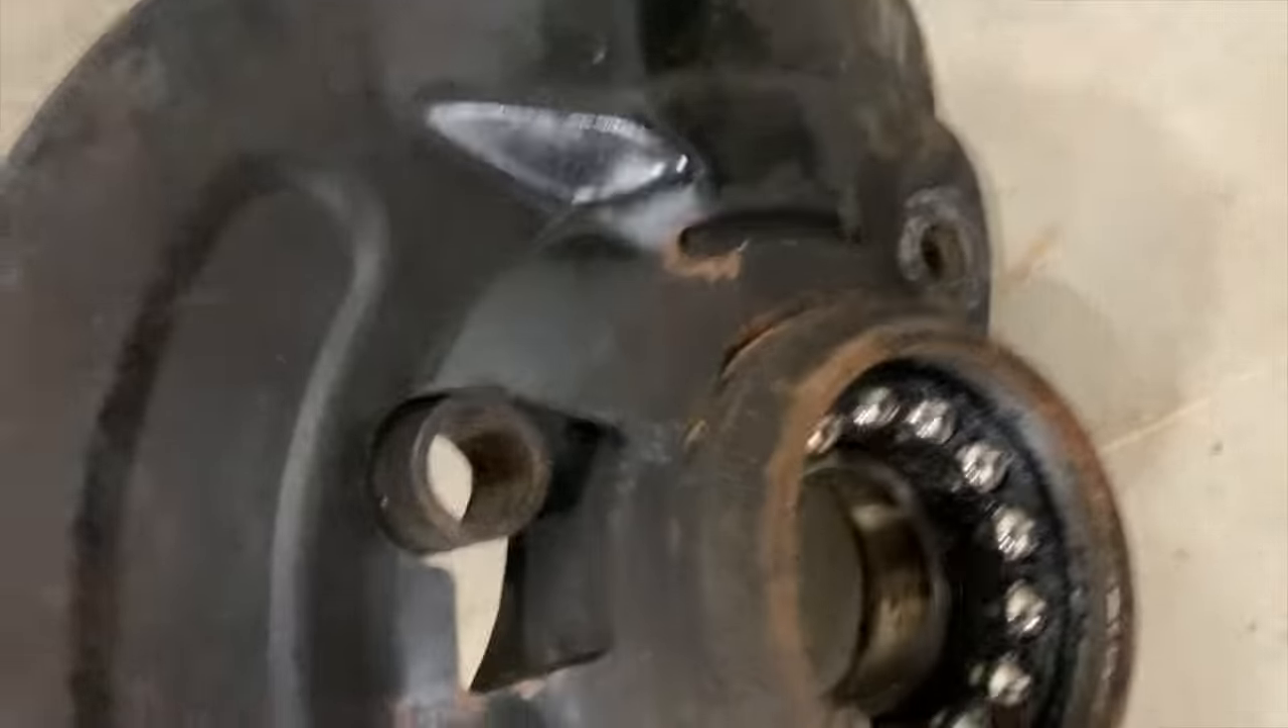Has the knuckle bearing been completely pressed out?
No.